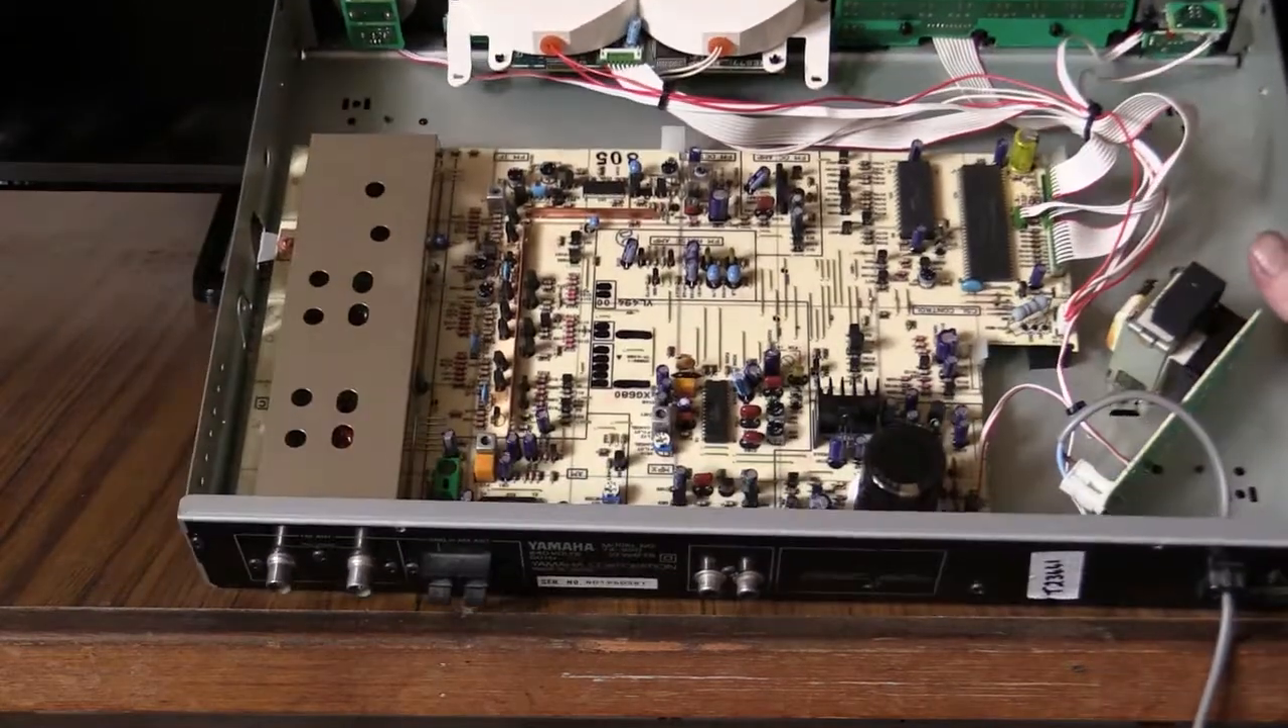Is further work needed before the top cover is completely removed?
No.